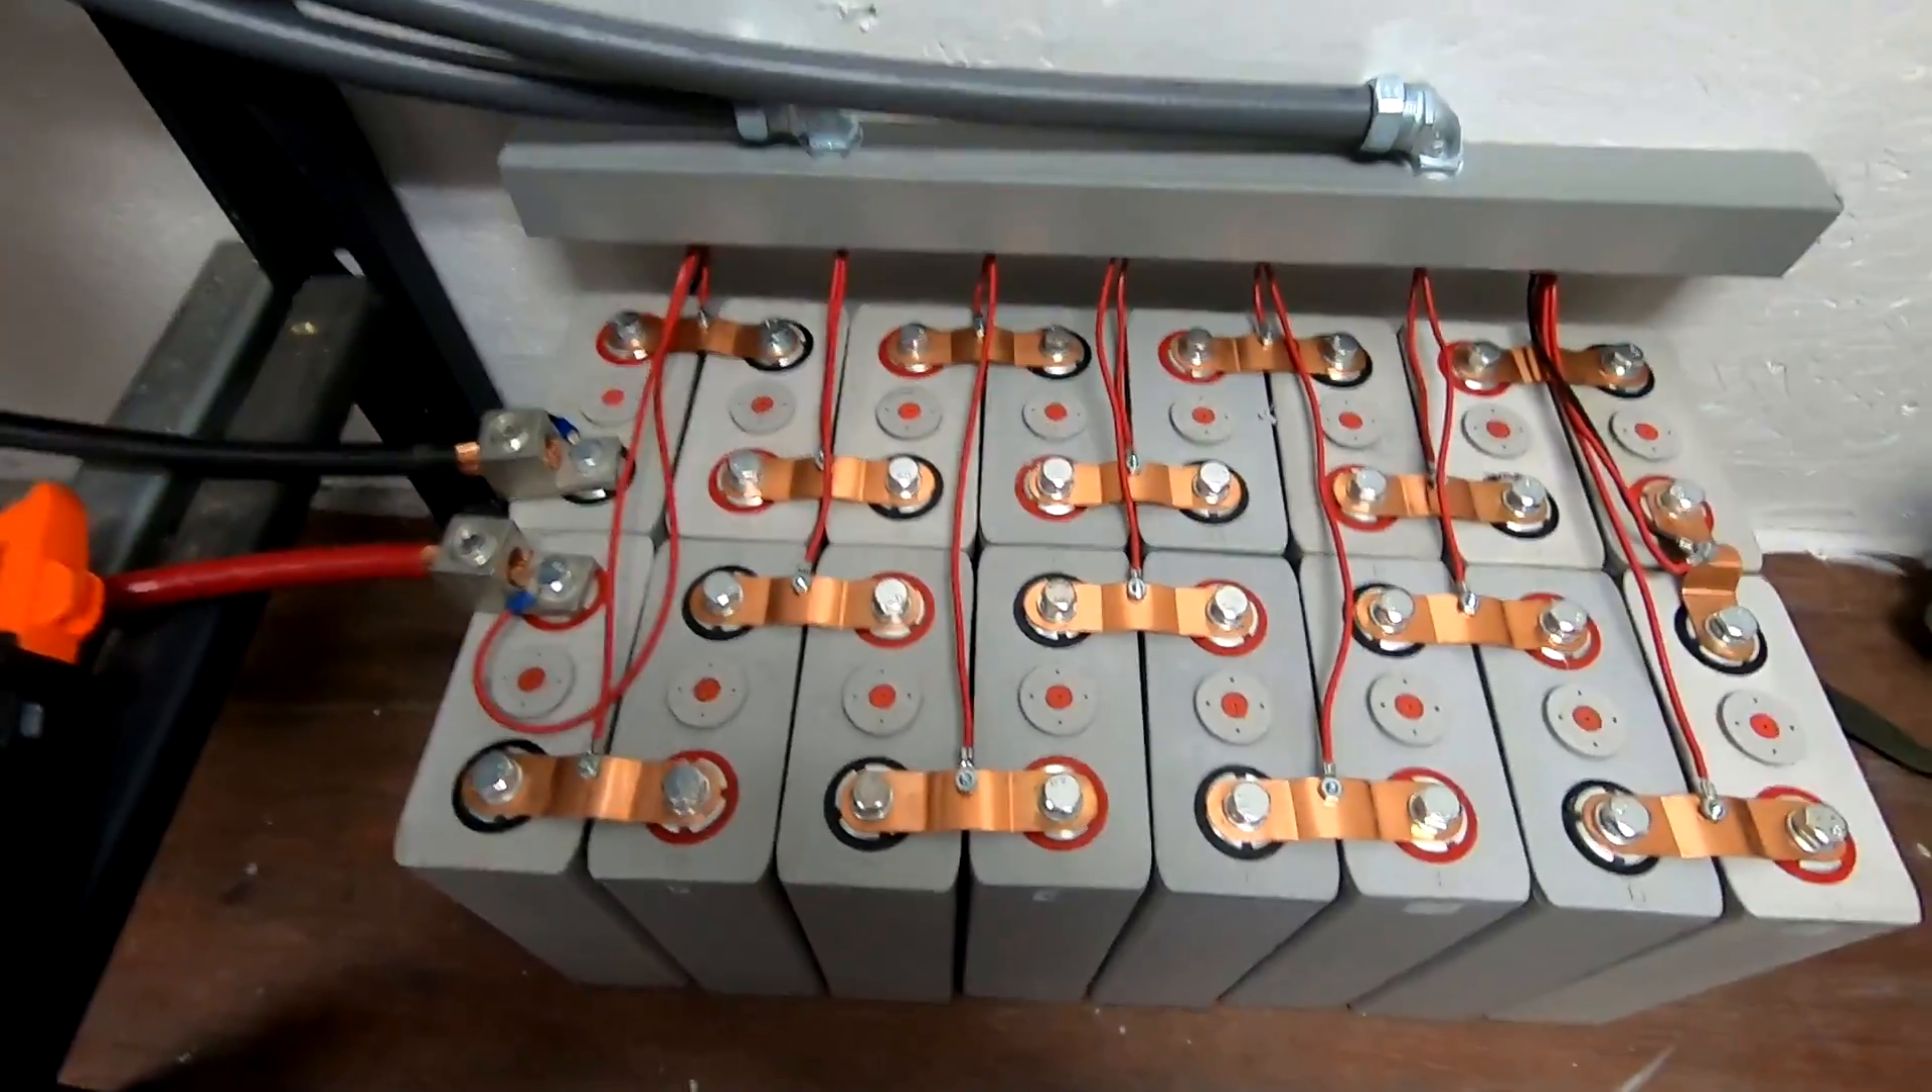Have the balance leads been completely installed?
Yes.